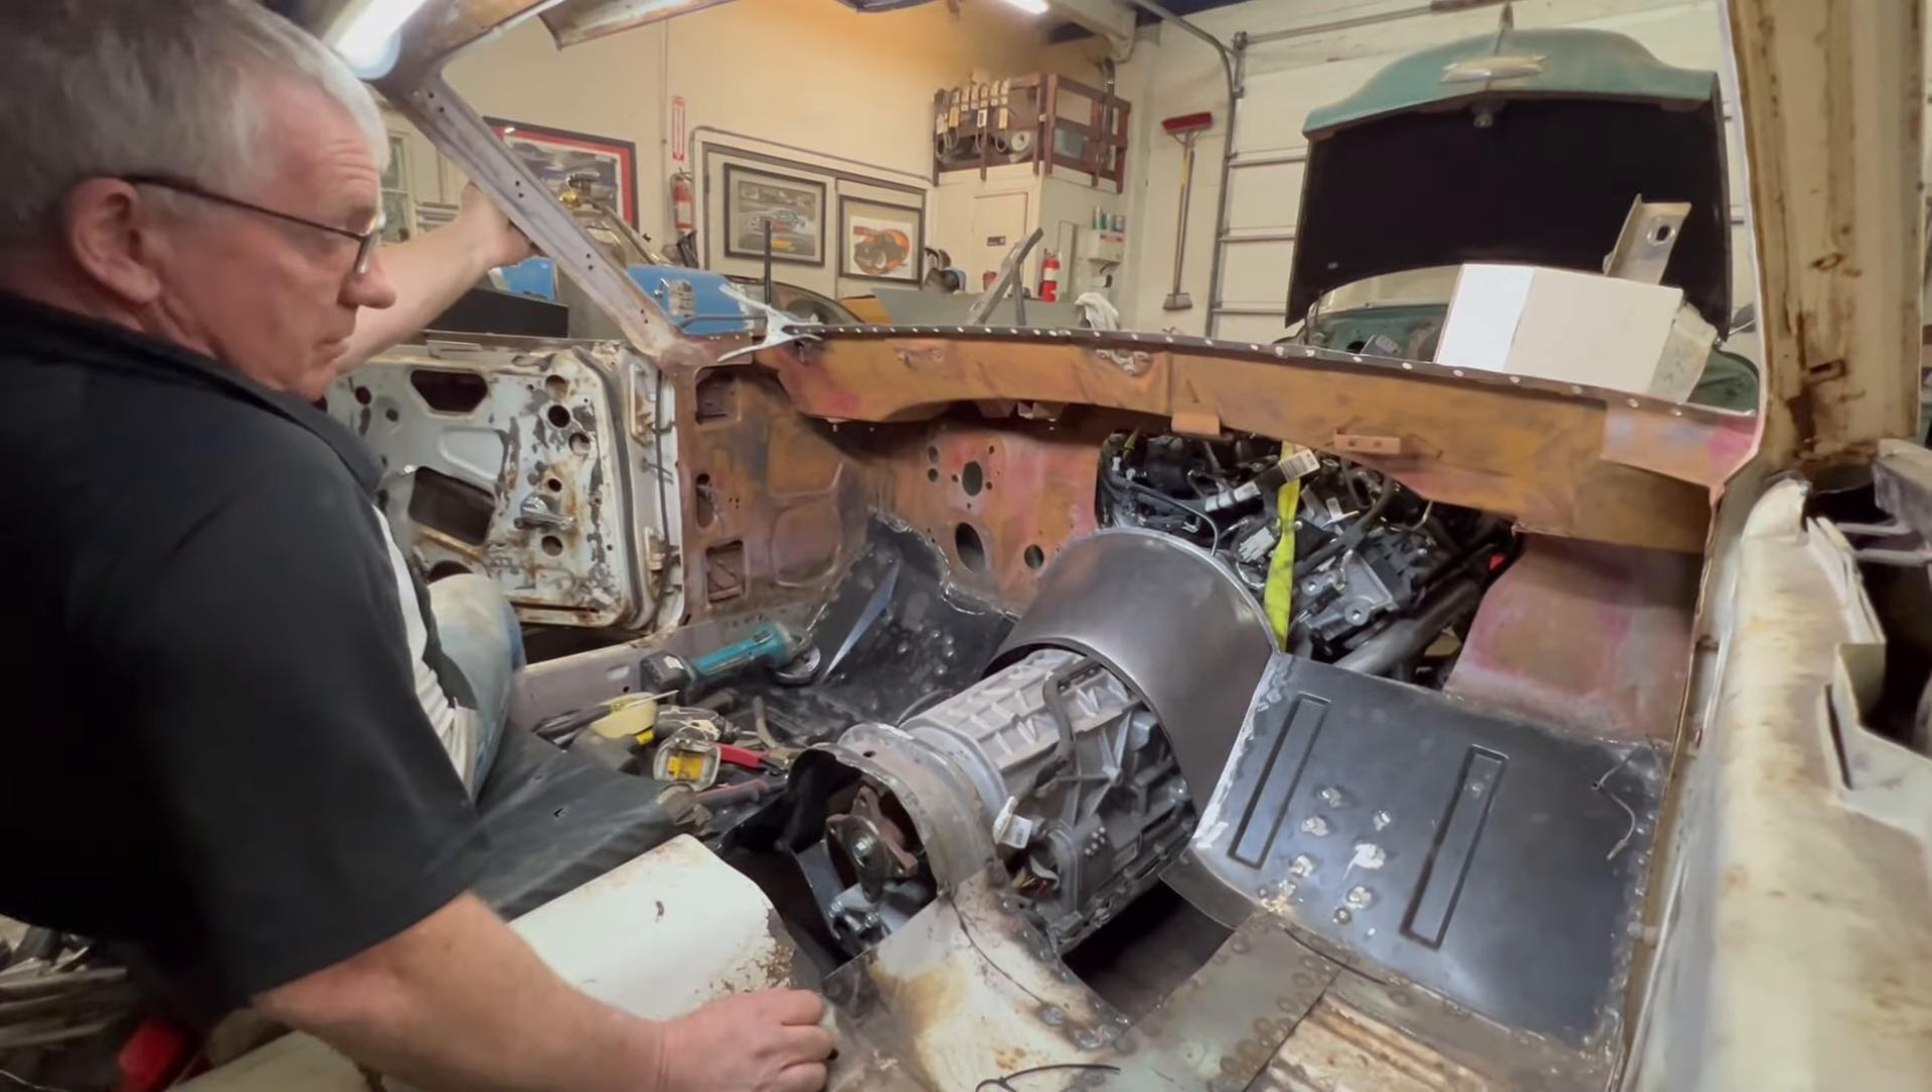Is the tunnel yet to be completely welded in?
Yes.